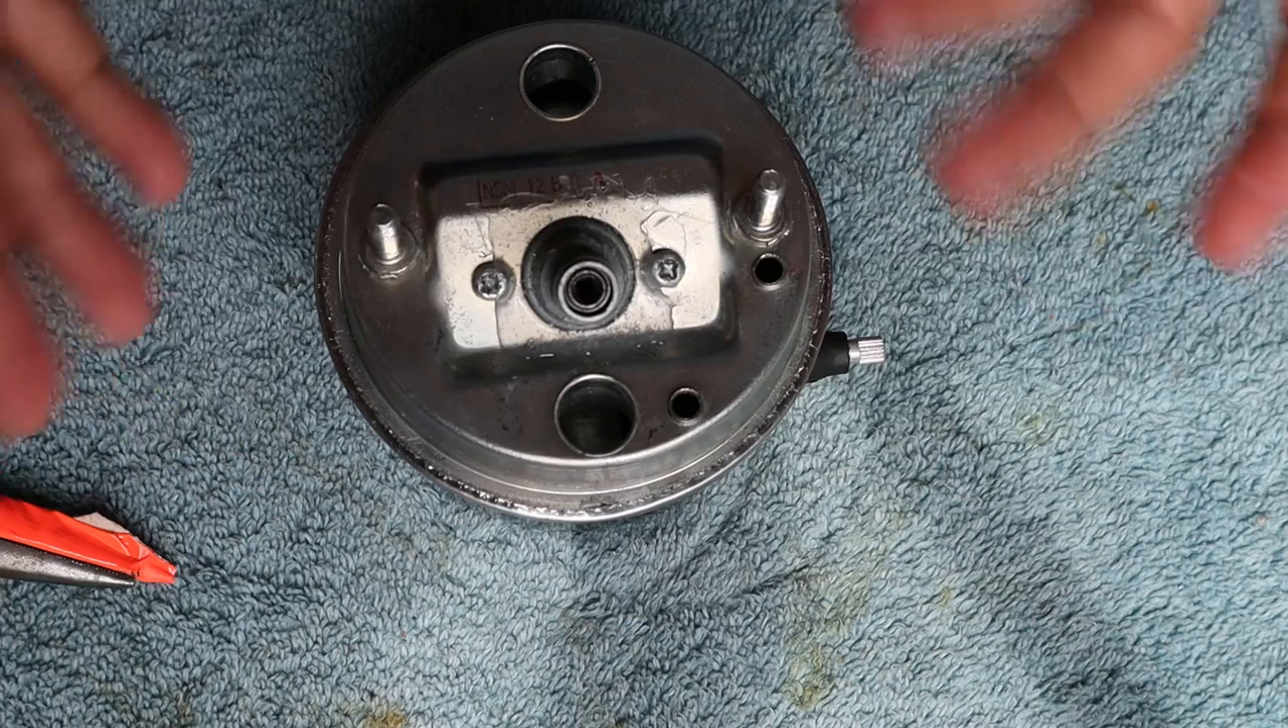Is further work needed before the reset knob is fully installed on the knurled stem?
Yes.